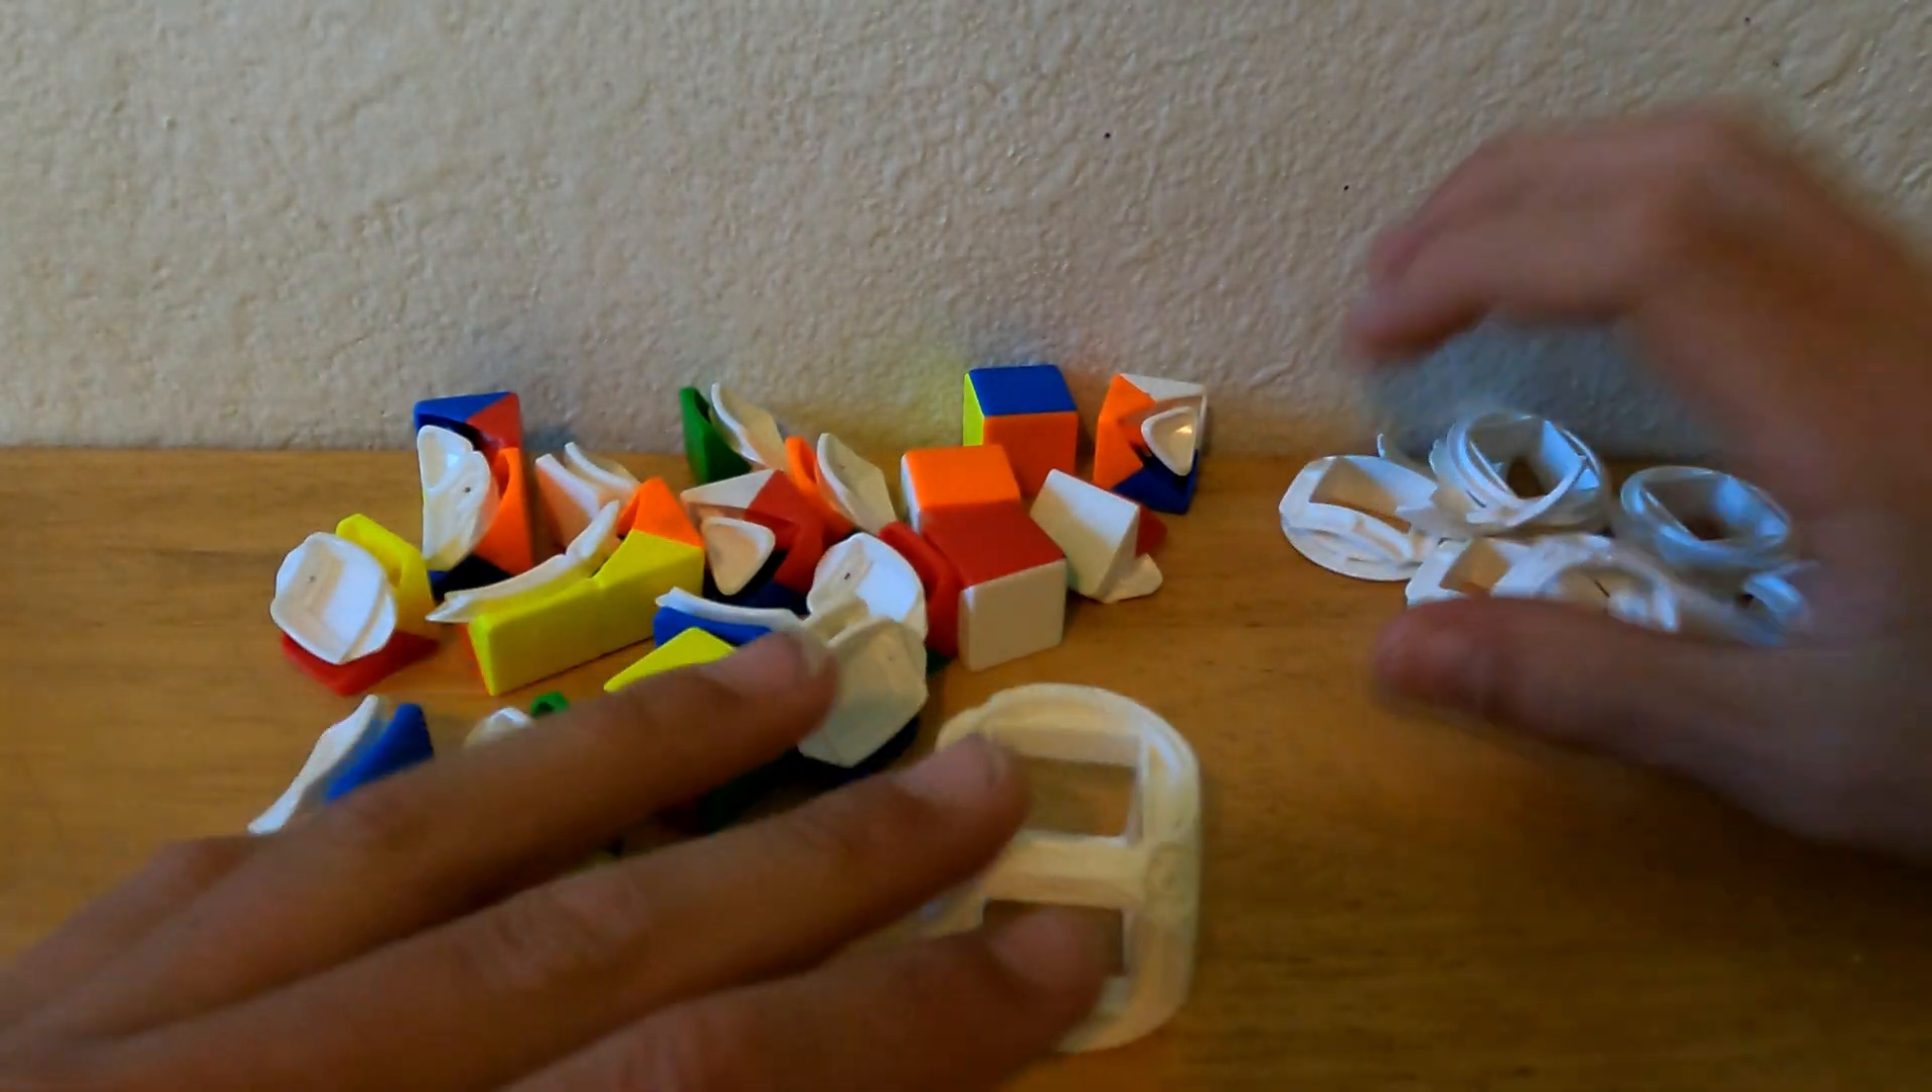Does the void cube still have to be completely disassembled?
No.